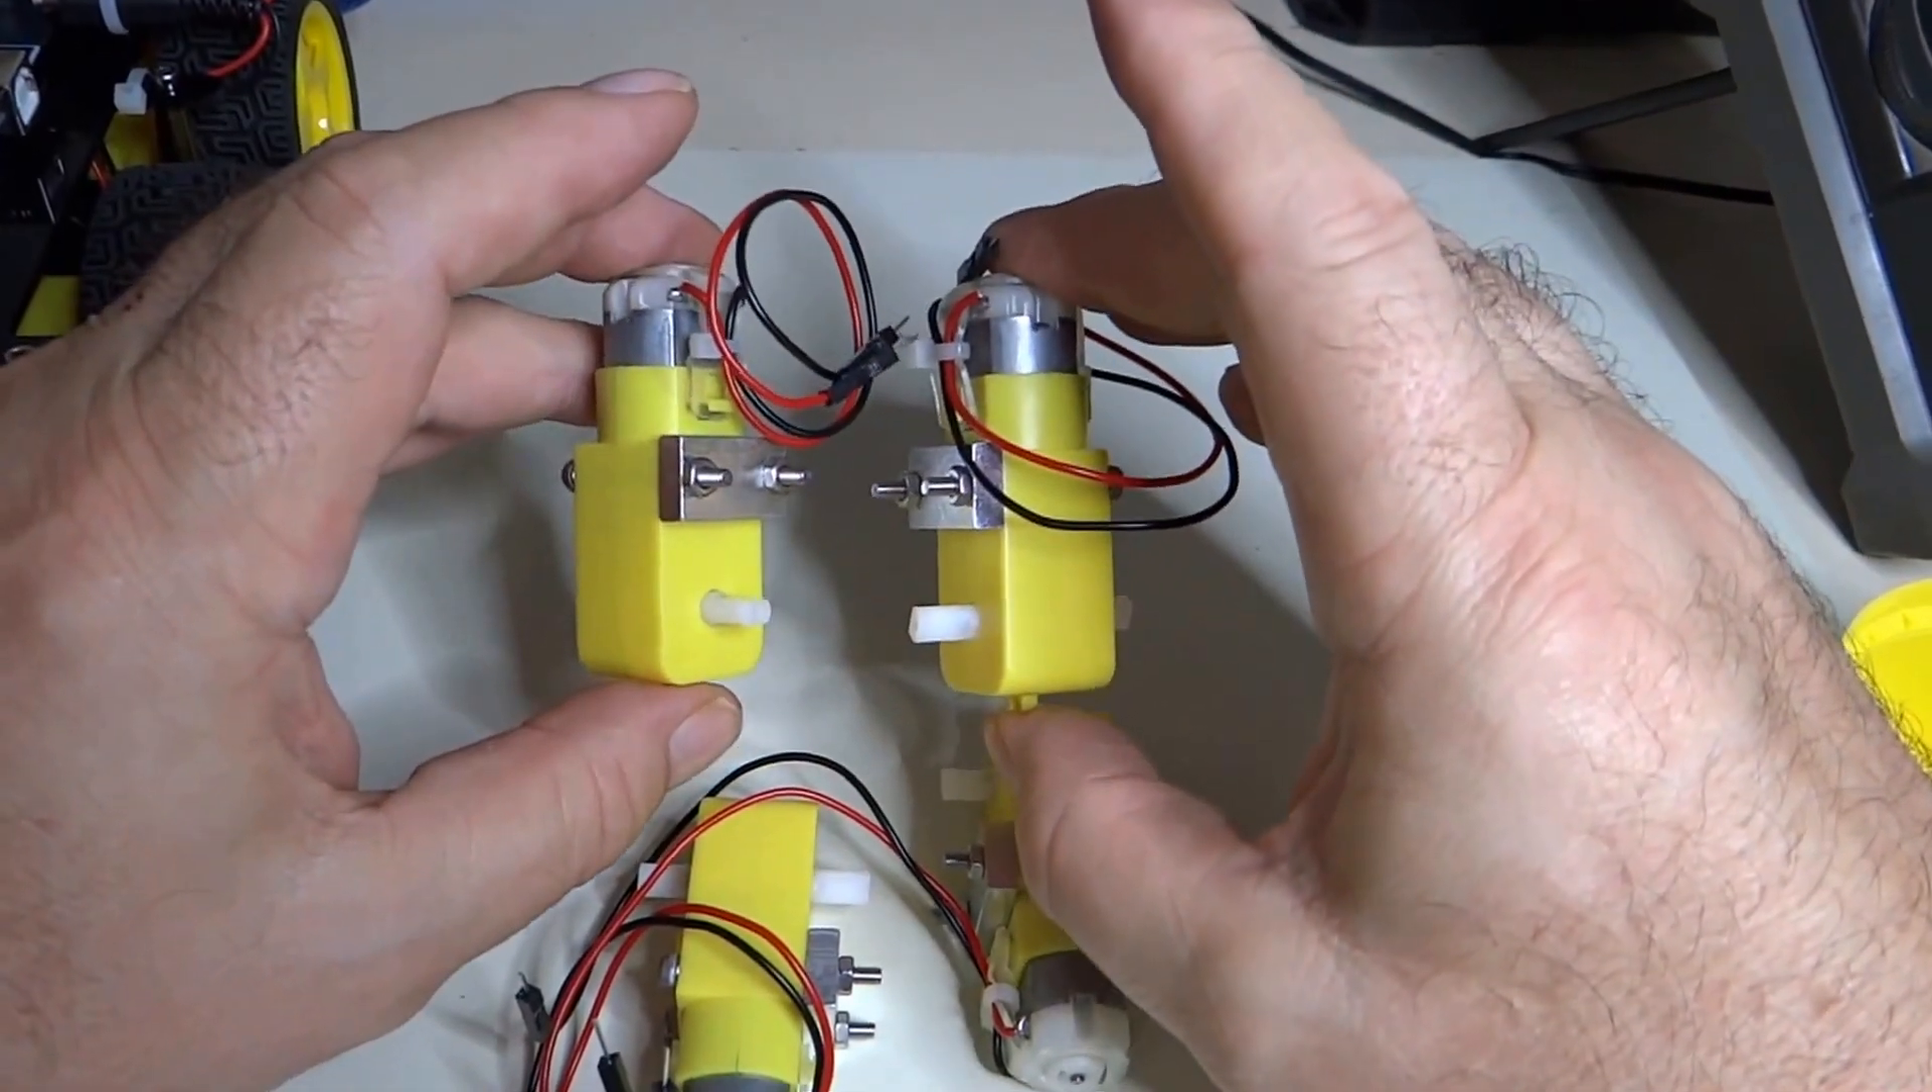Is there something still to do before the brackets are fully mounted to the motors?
No.